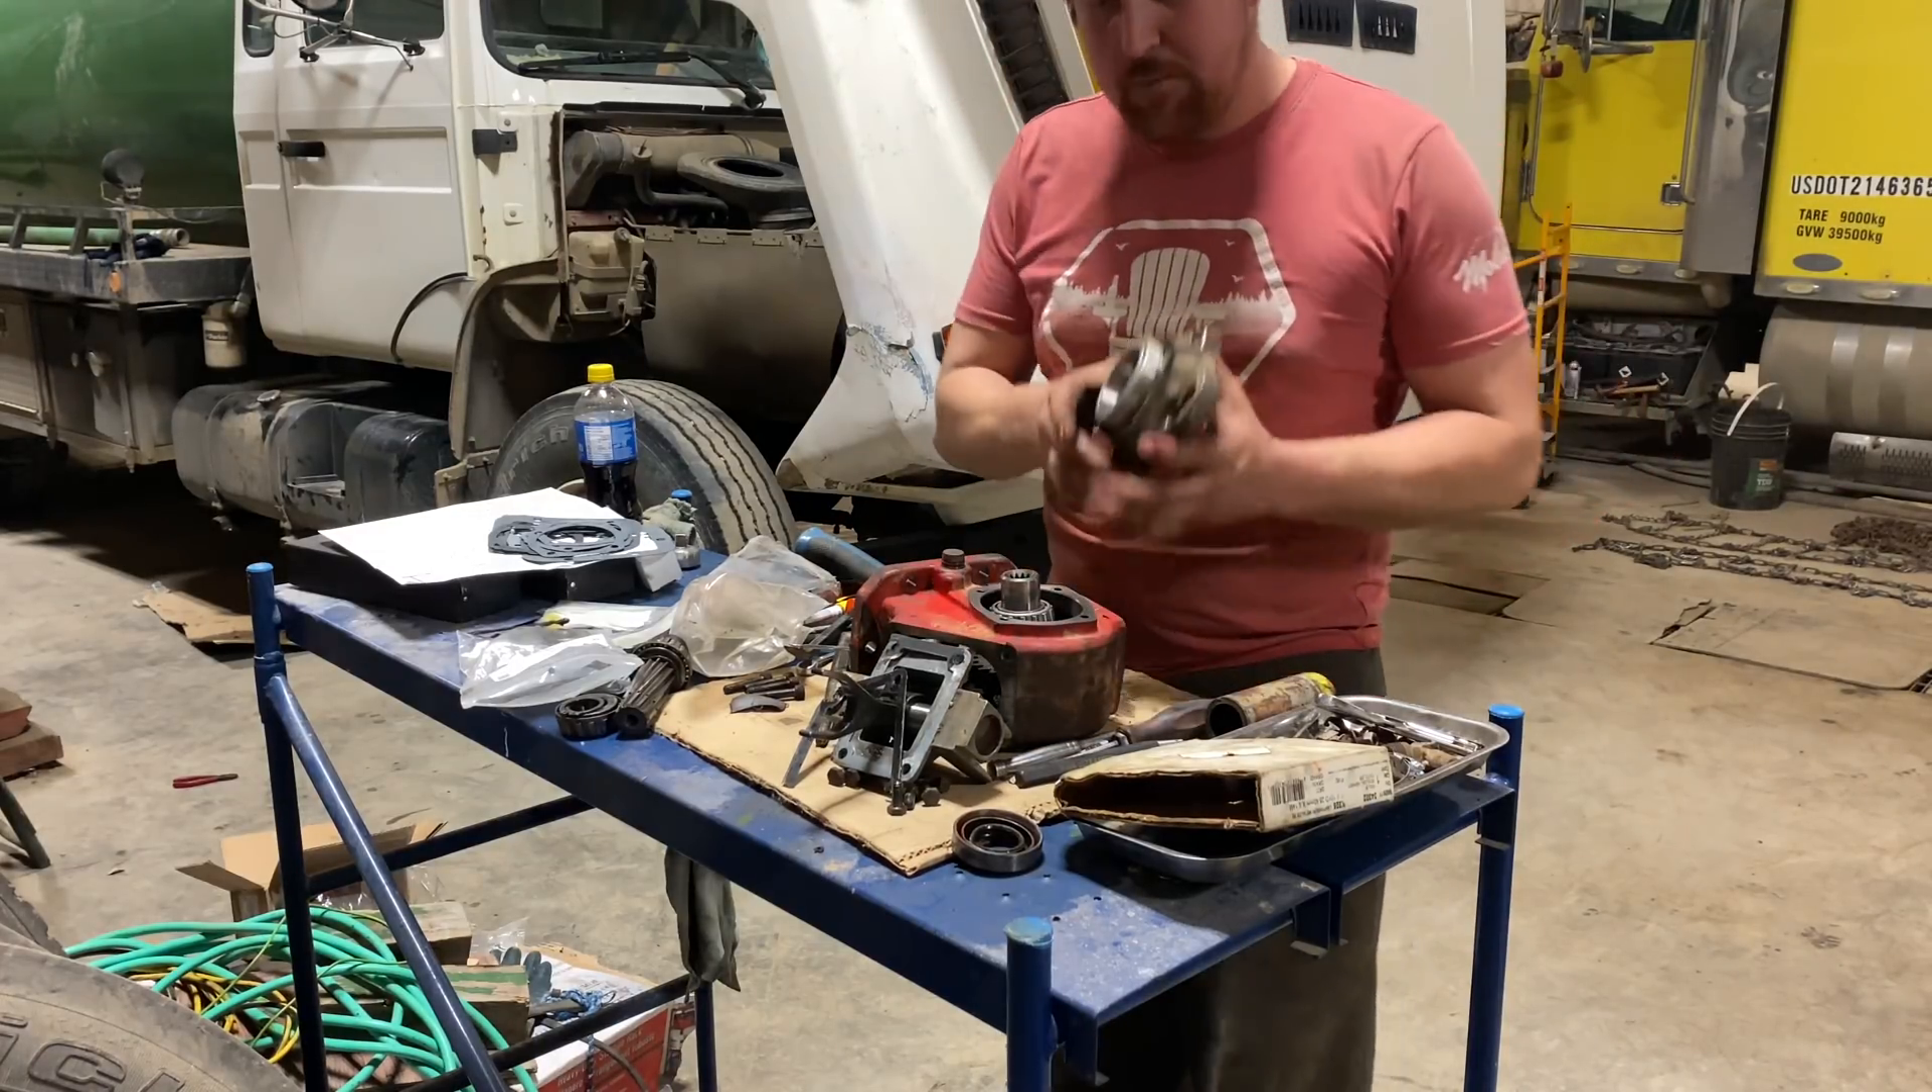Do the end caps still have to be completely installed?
Yes.